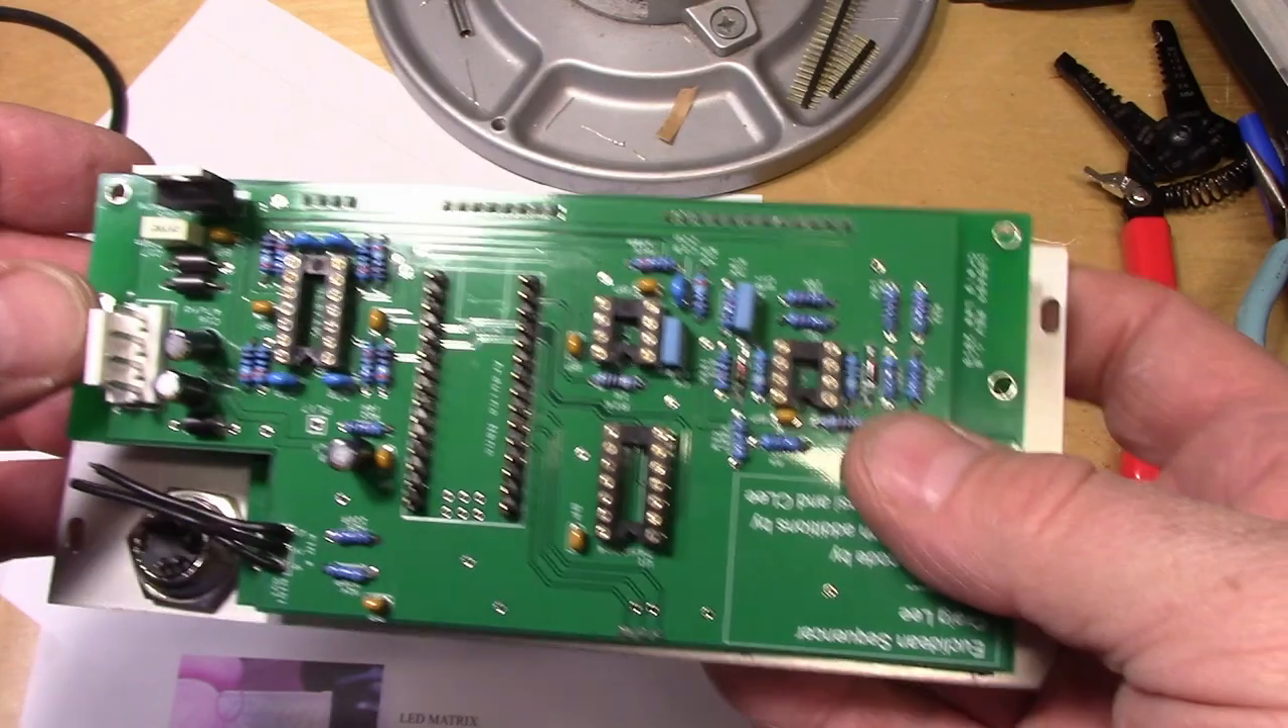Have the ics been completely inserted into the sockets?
No.